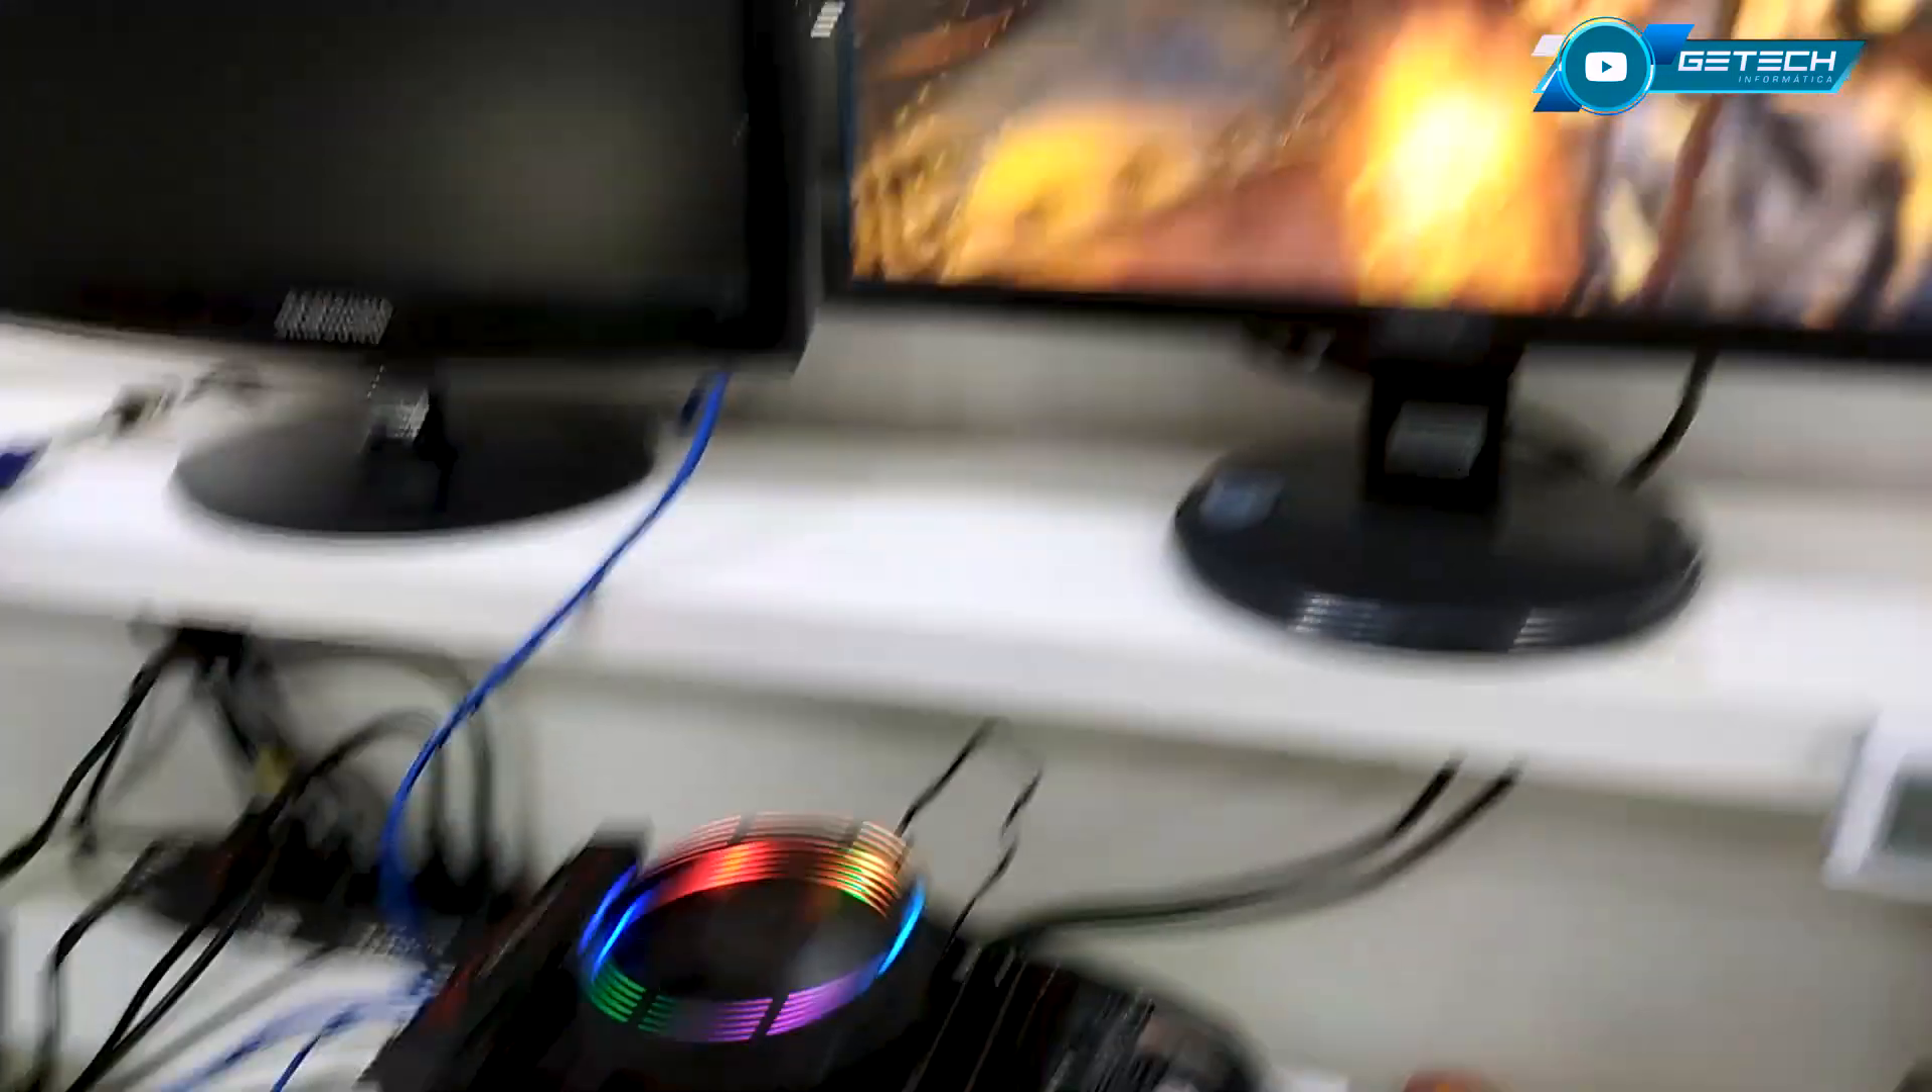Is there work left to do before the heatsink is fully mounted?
No.